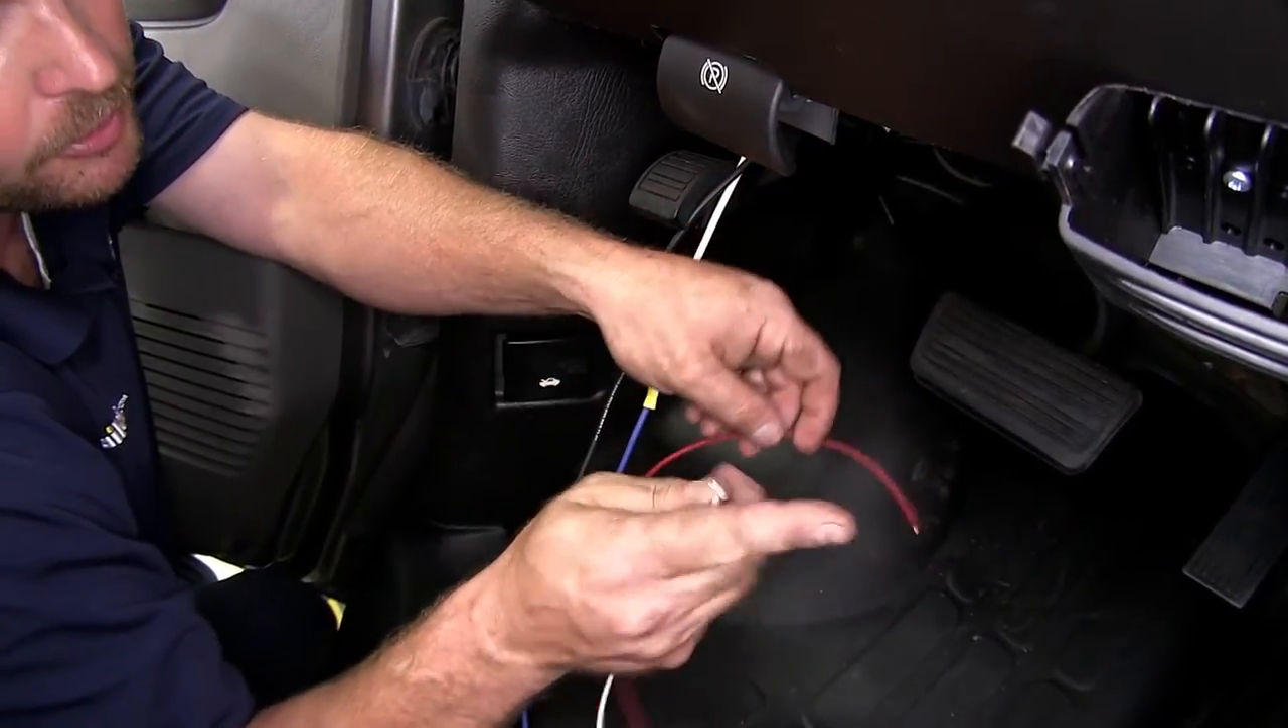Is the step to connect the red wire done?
No.